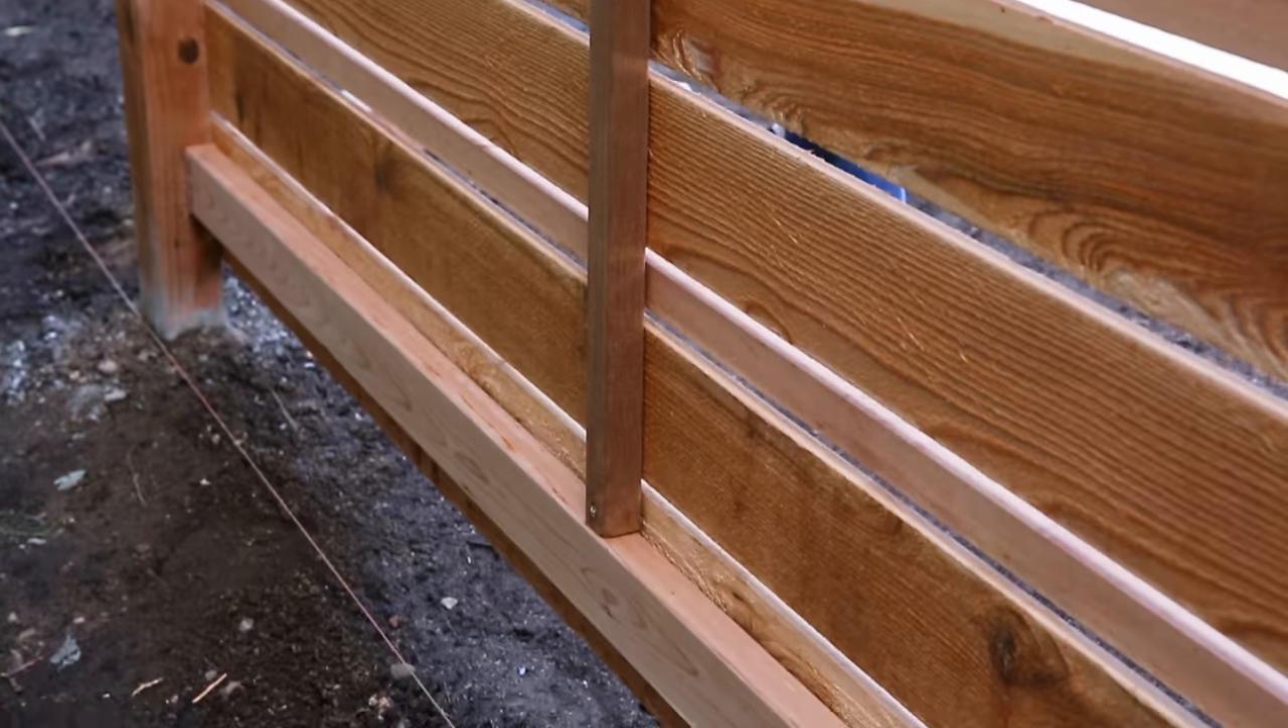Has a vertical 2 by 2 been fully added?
Yes.